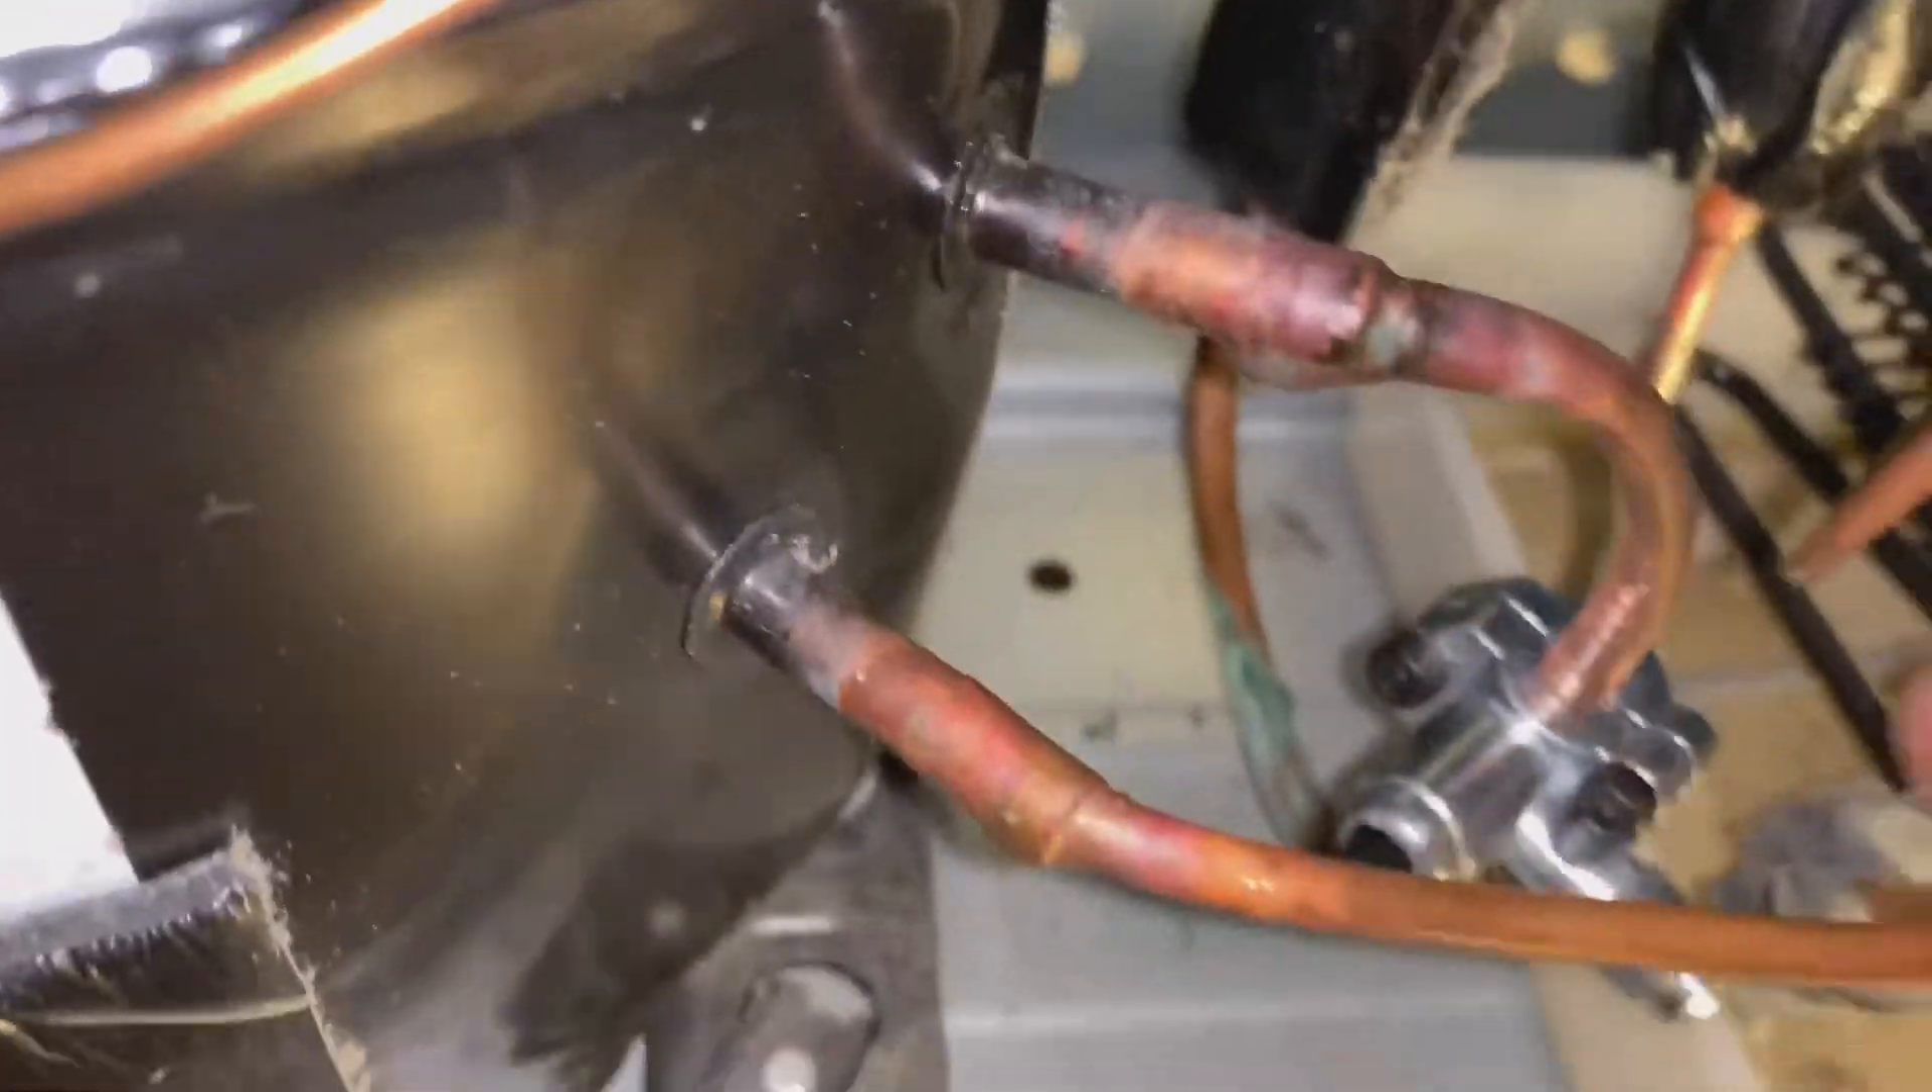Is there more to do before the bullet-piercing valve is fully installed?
No.